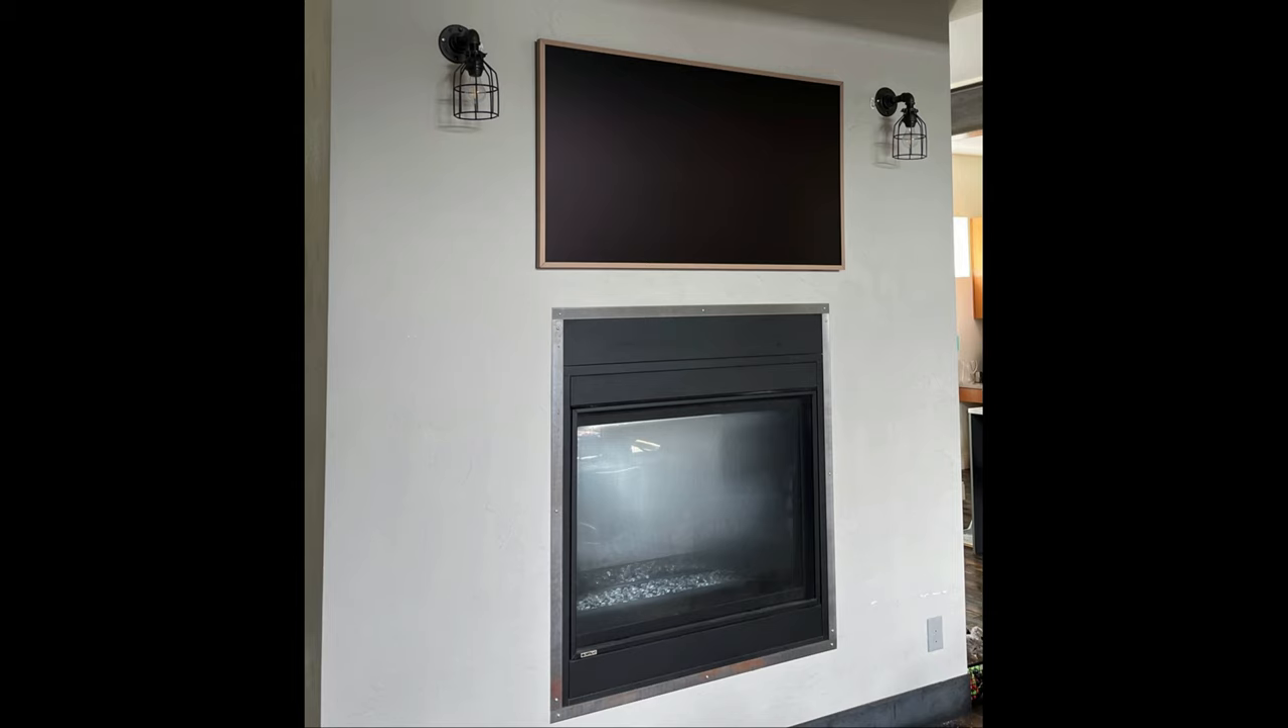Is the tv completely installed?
Yes.